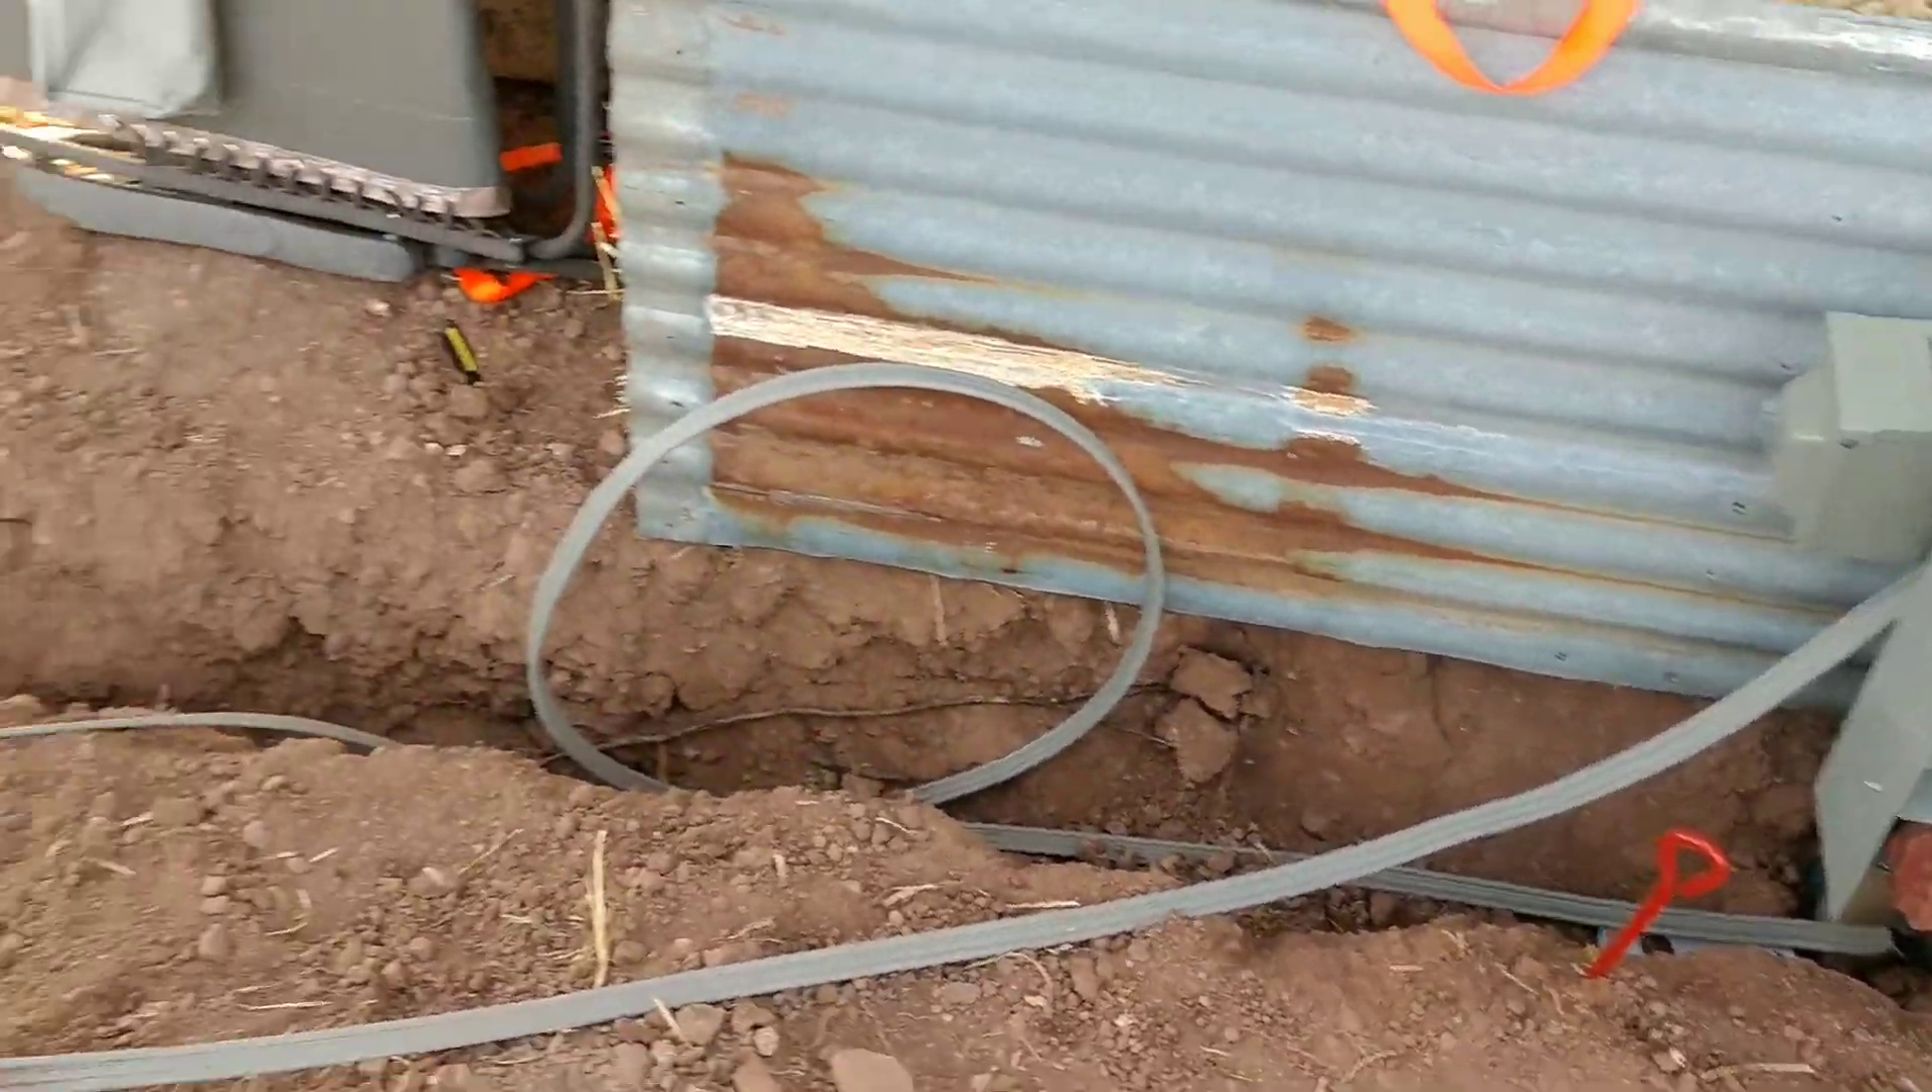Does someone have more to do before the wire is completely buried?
Yes.